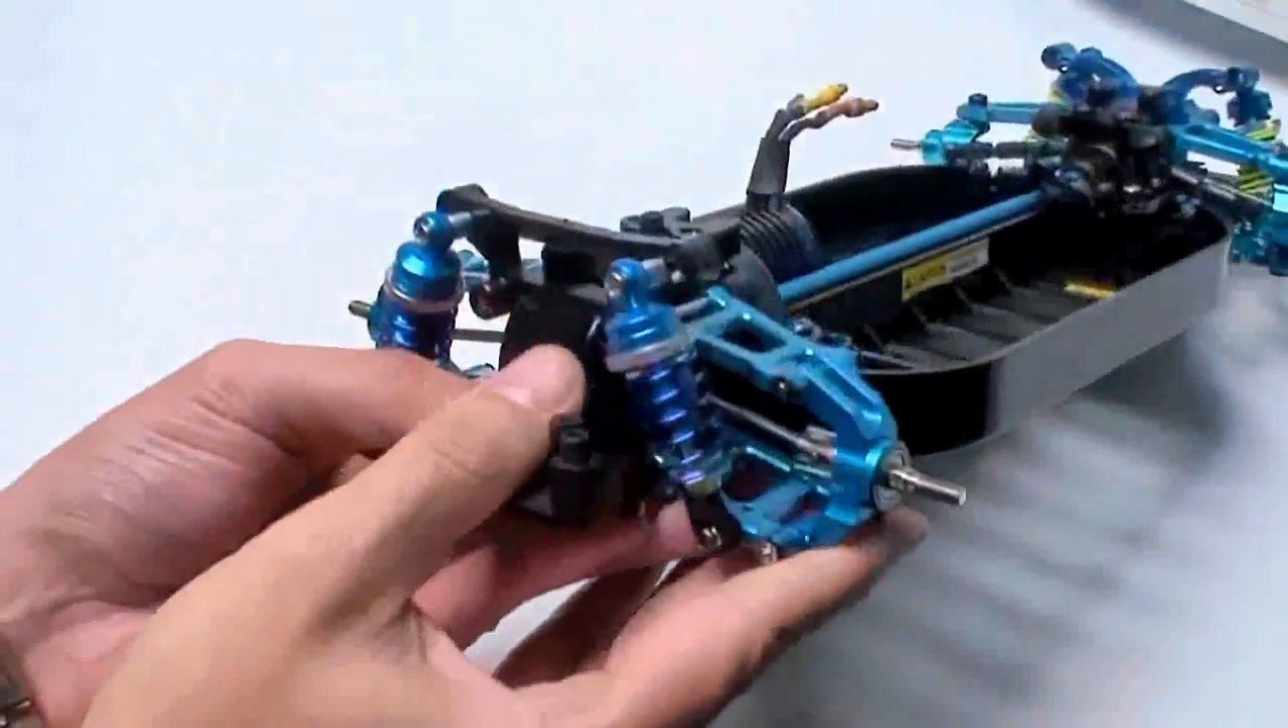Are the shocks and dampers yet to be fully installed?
No.